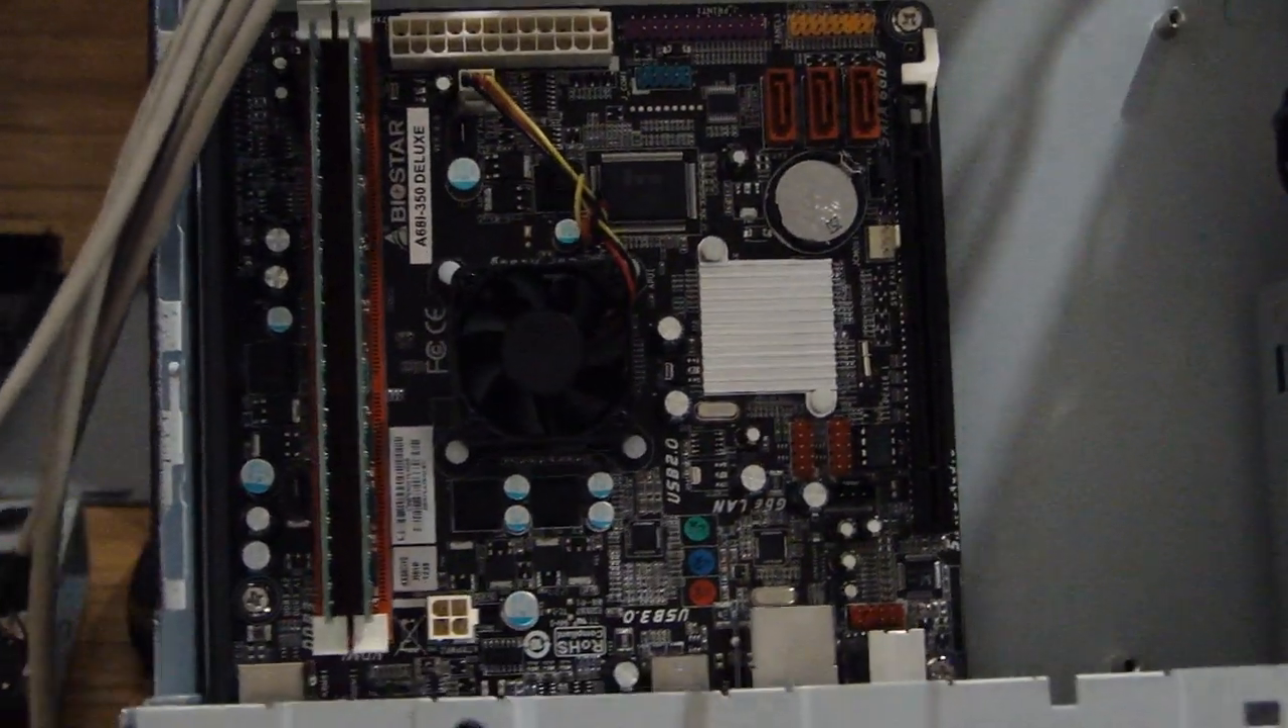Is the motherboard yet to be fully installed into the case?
No.